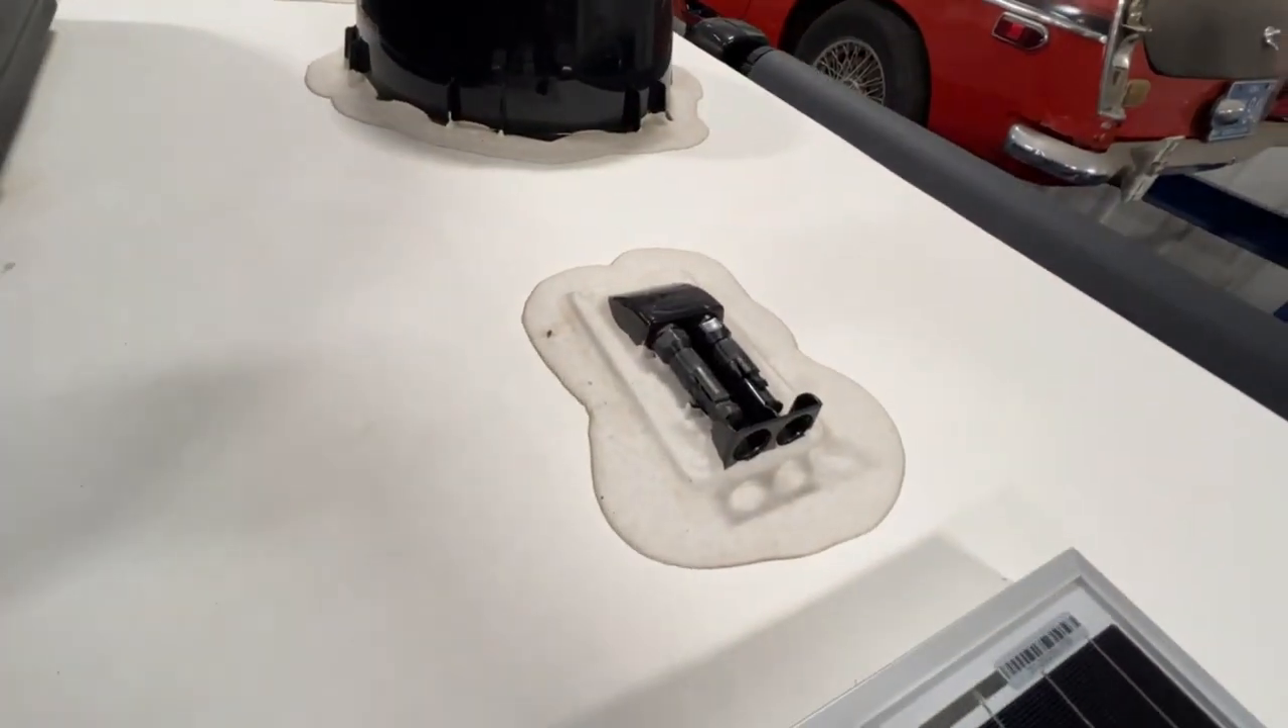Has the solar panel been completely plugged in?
No.